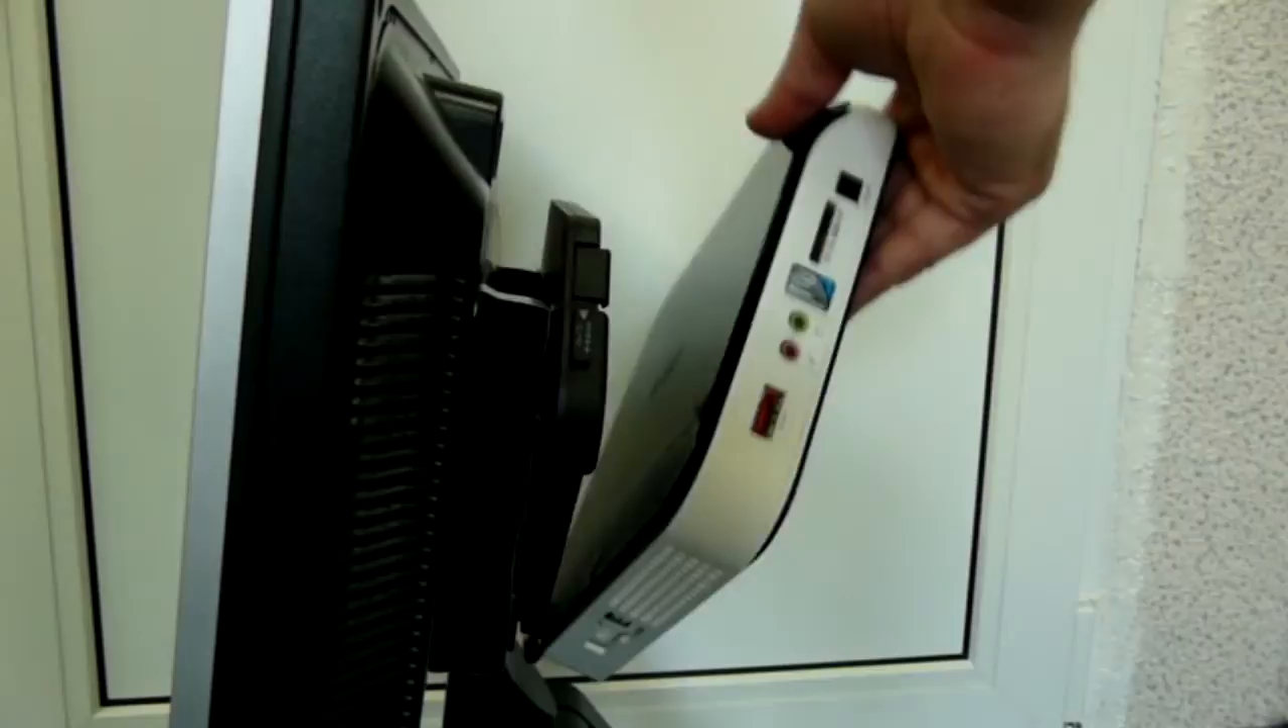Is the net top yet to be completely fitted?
Yes.